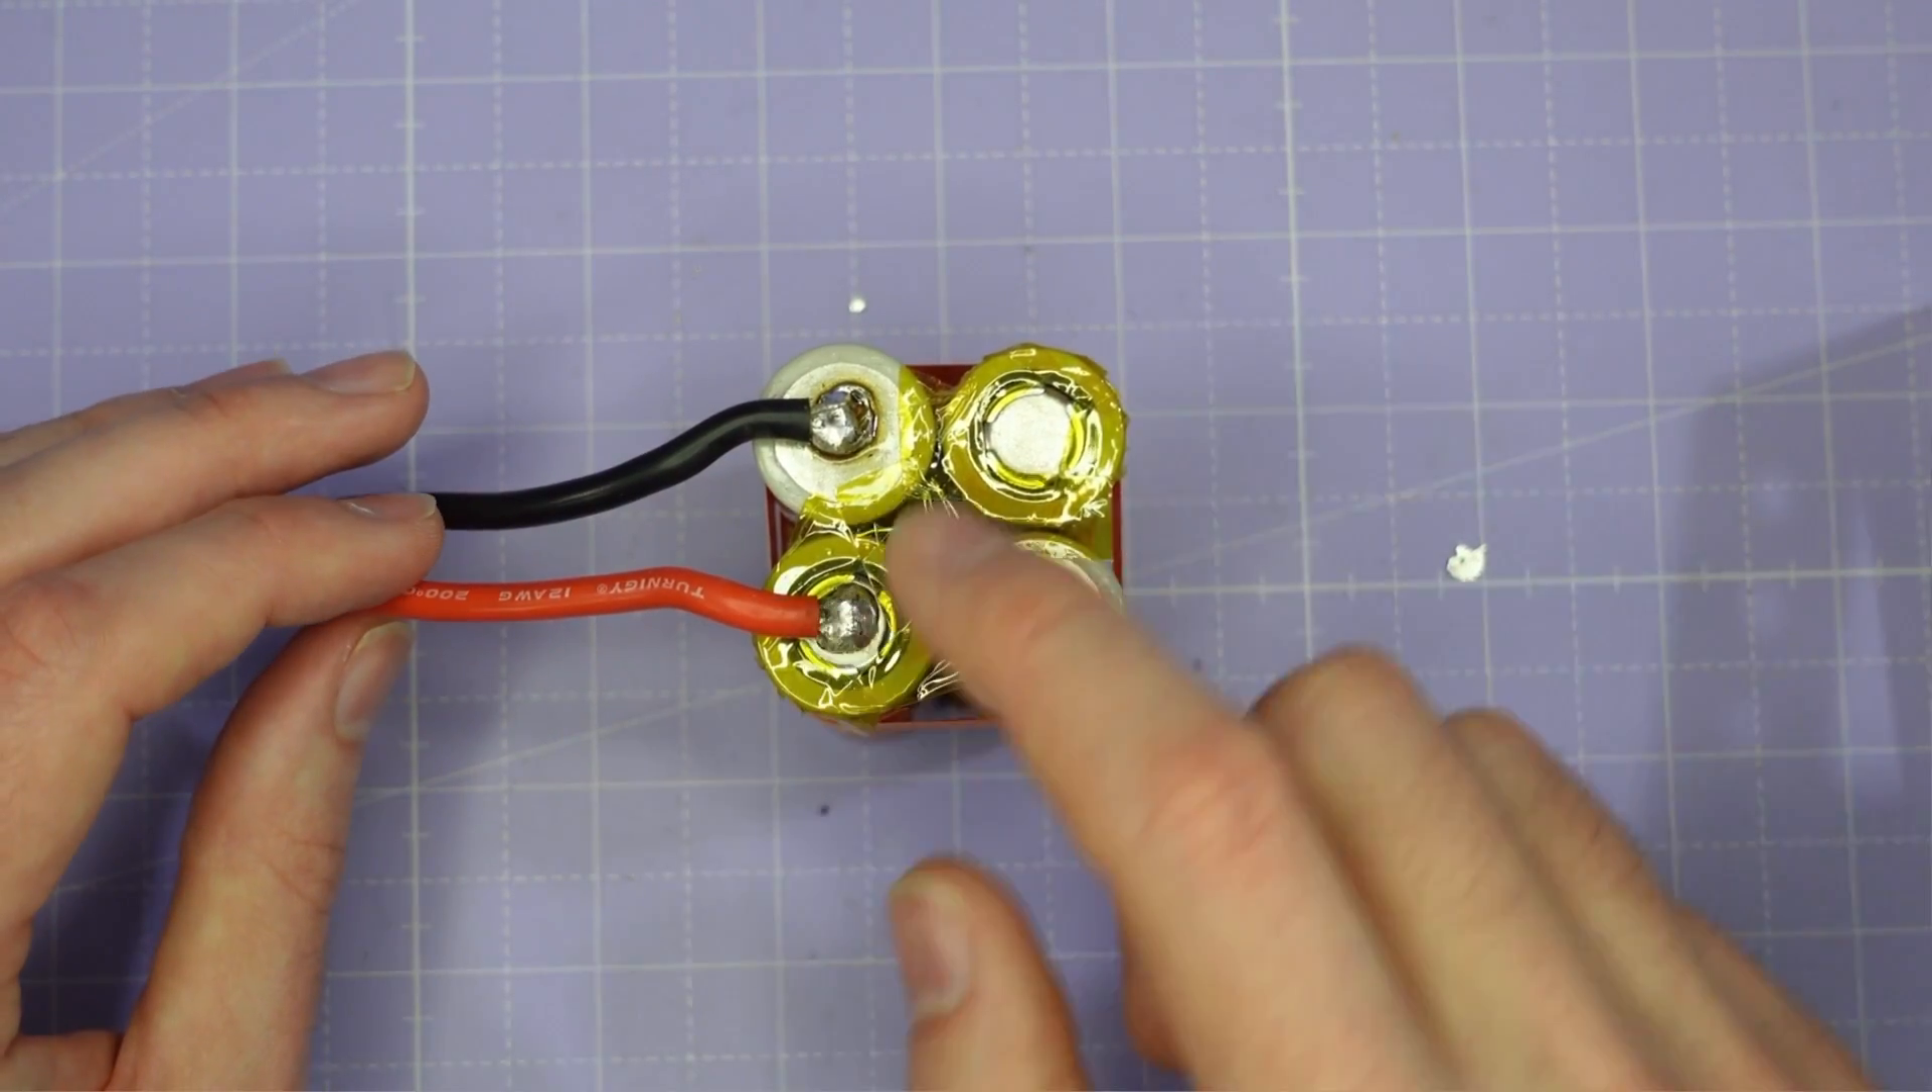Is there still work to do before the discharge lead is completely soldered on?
No.